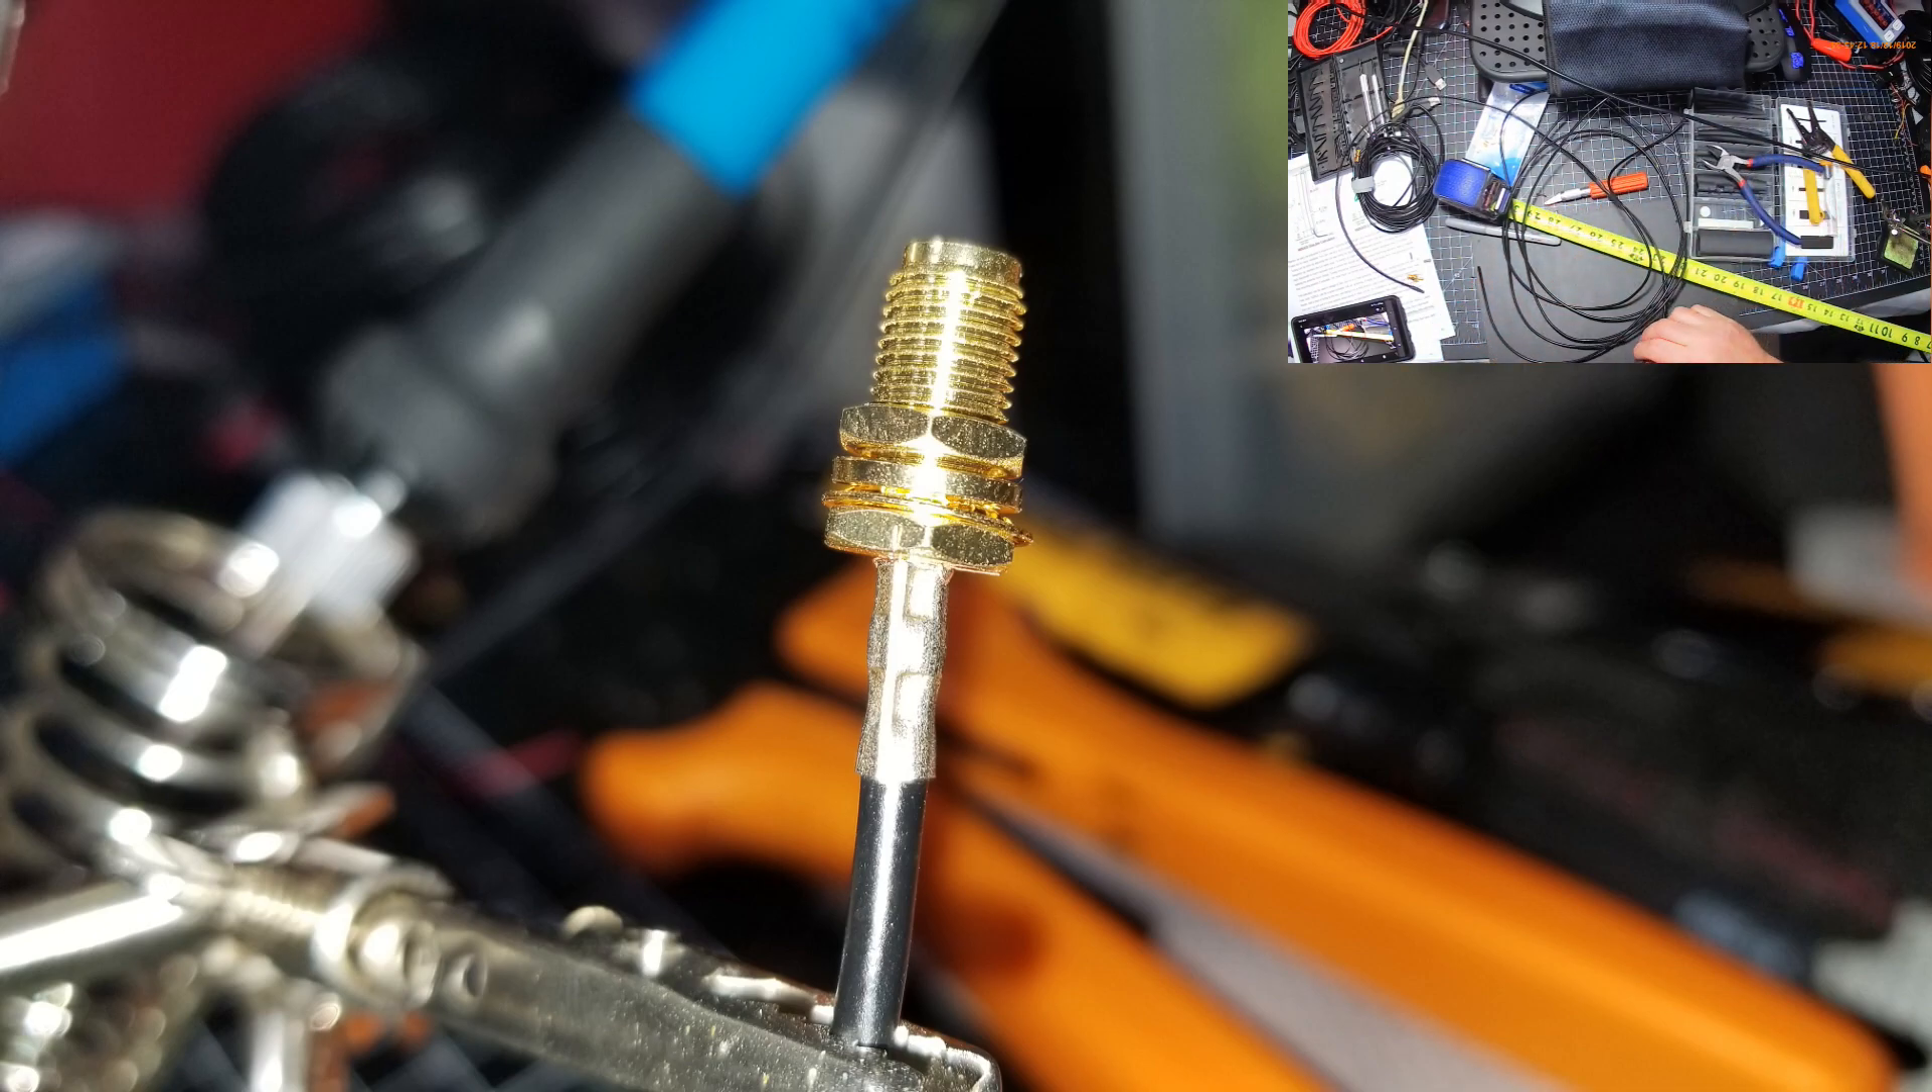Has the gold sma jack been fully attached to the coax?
Yes.